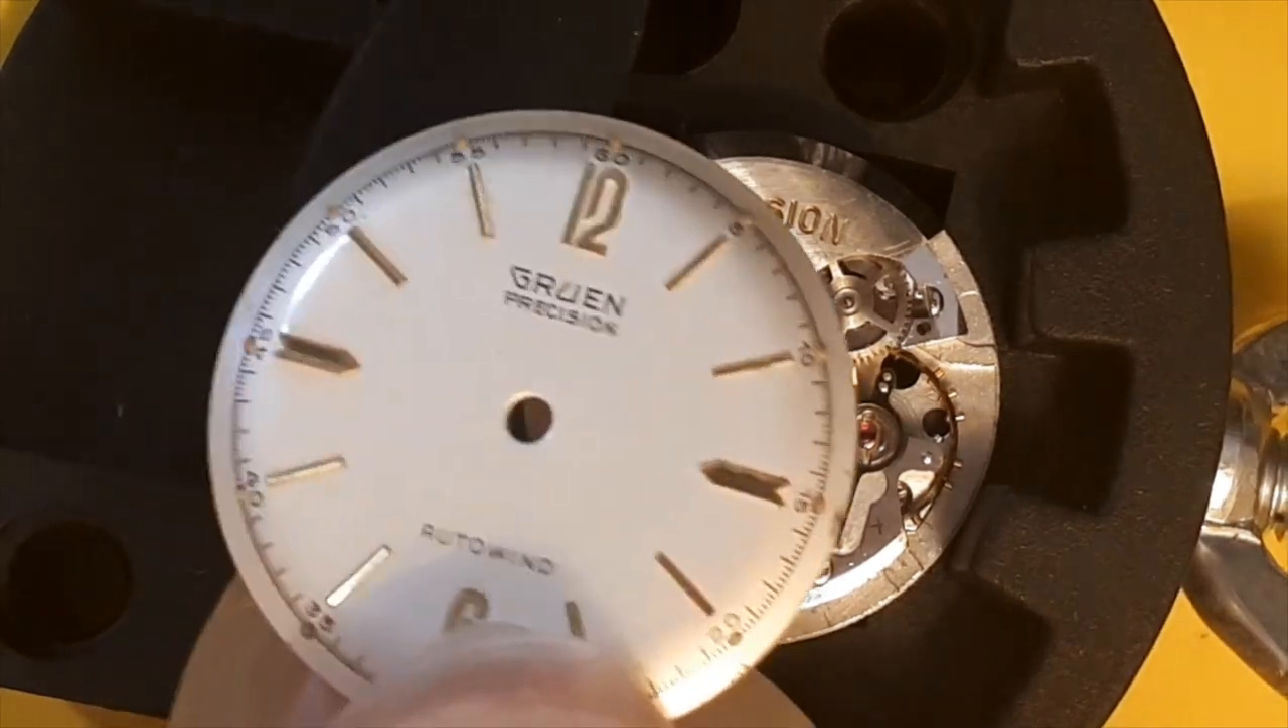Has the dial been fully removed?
Yes.